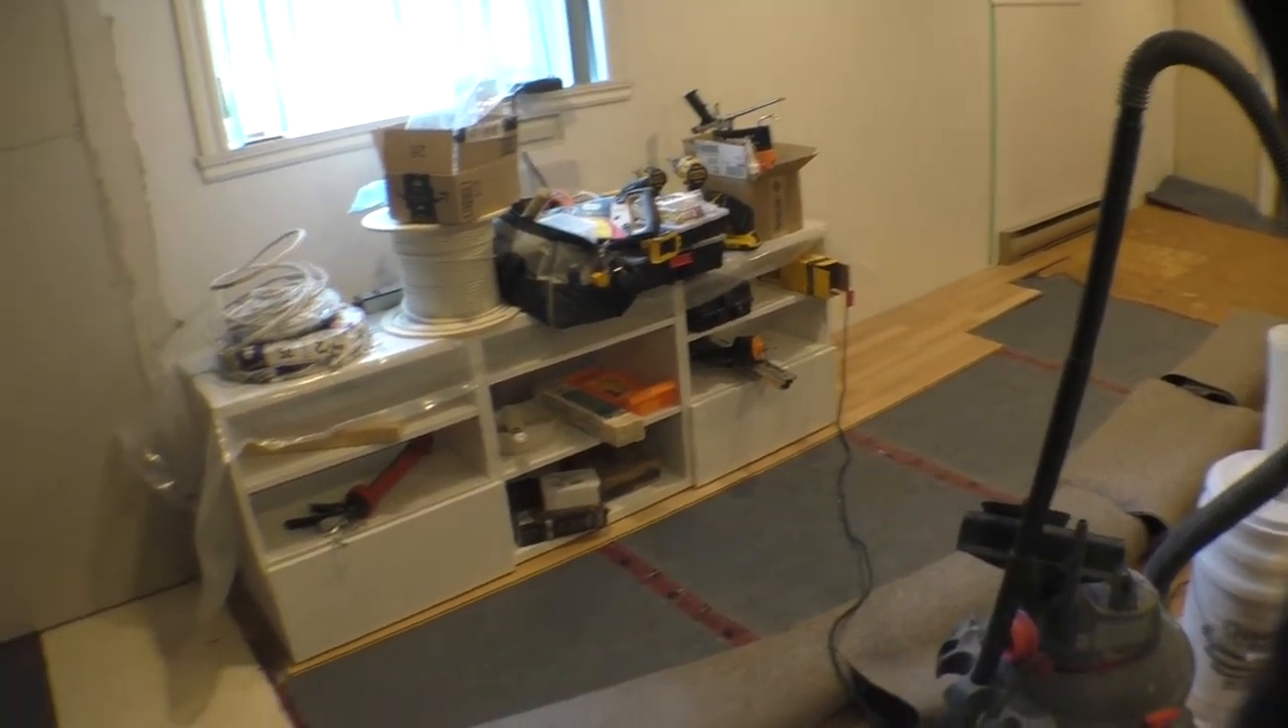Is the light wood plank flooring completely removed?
No.